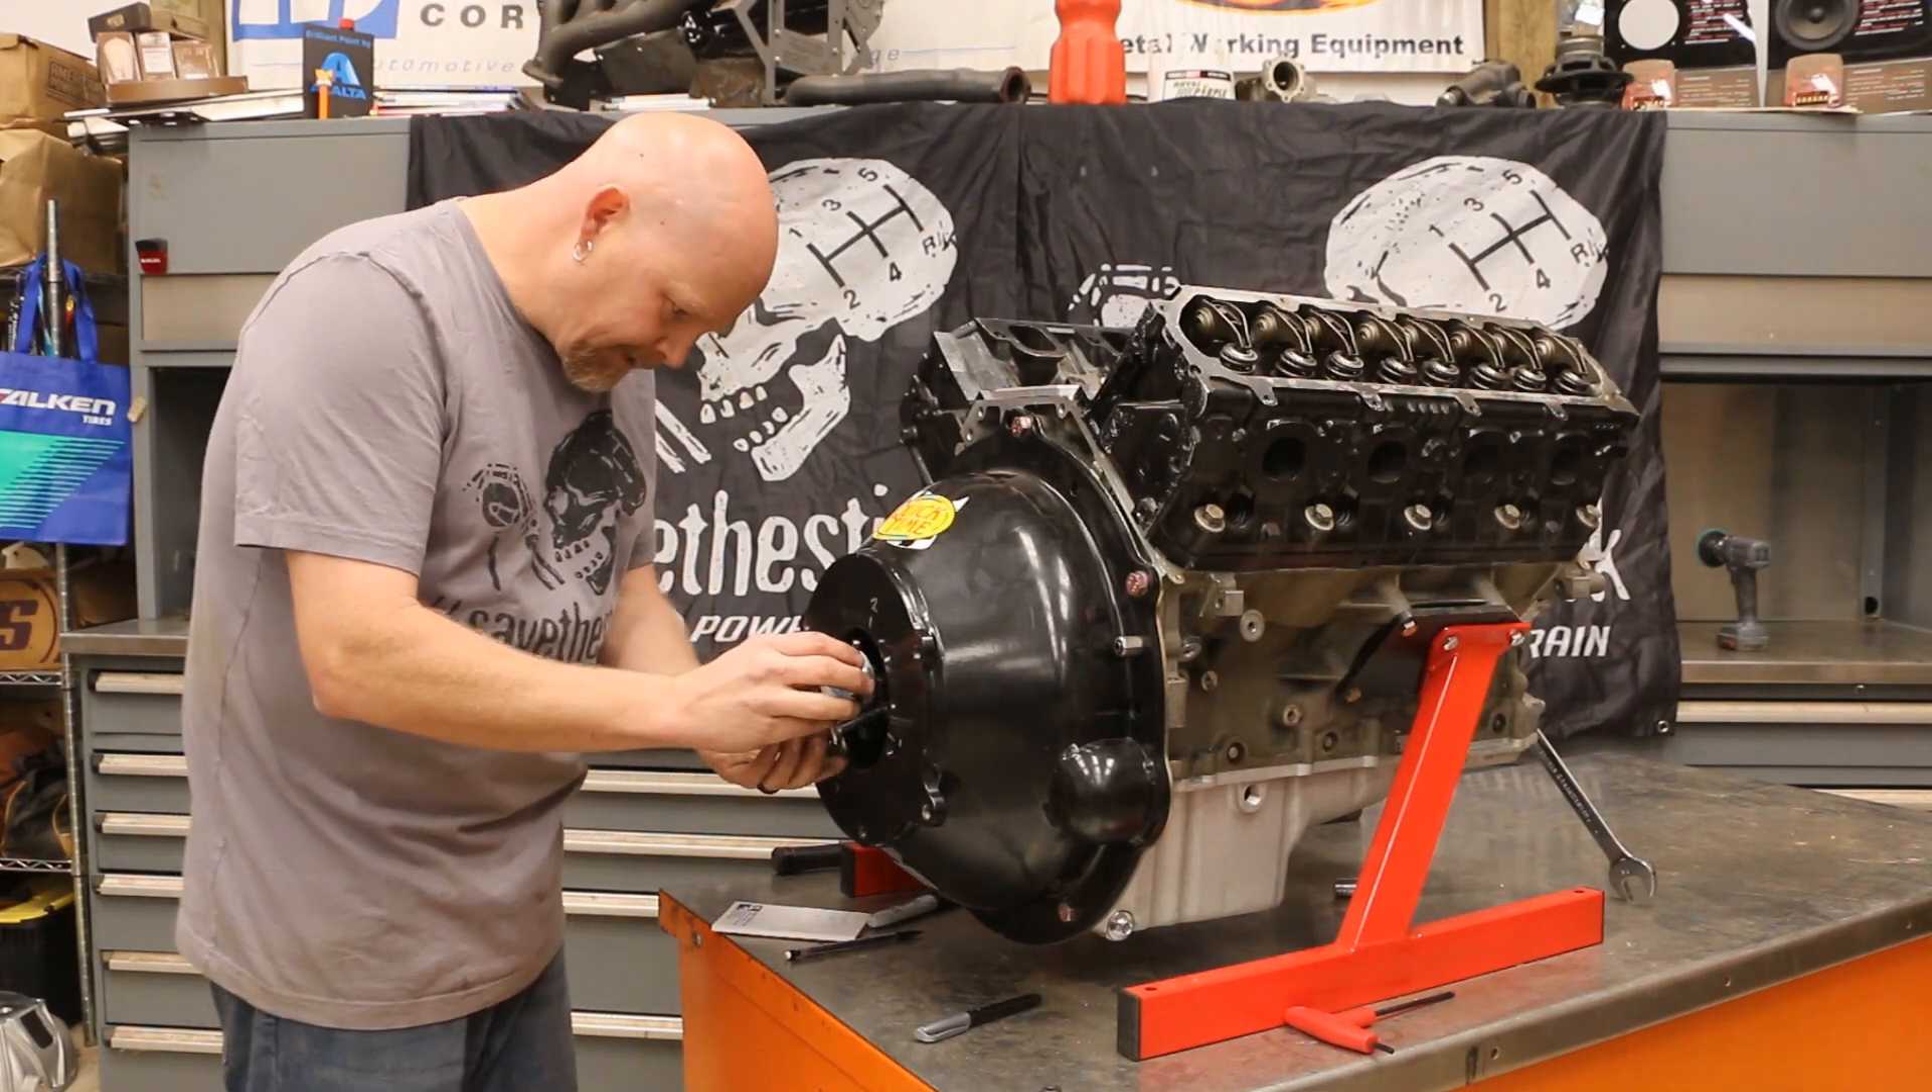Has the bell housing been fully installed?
Yes.